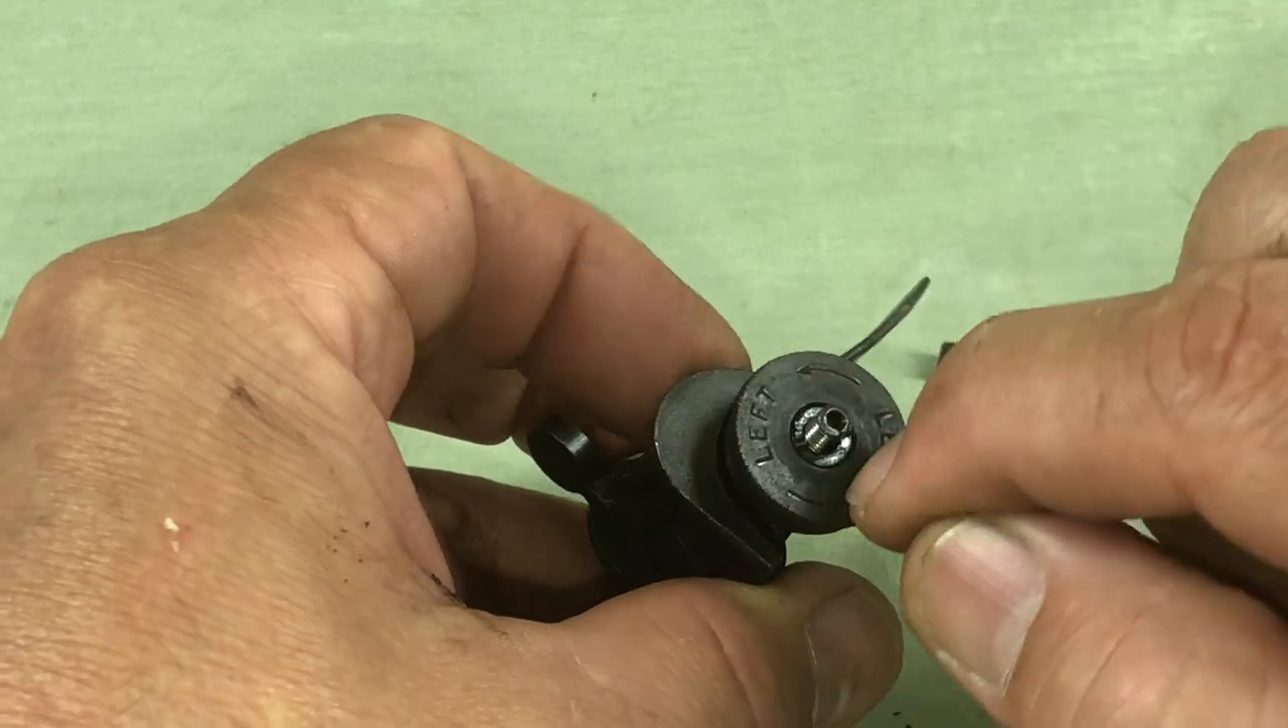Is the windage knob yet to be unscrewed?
Yes.